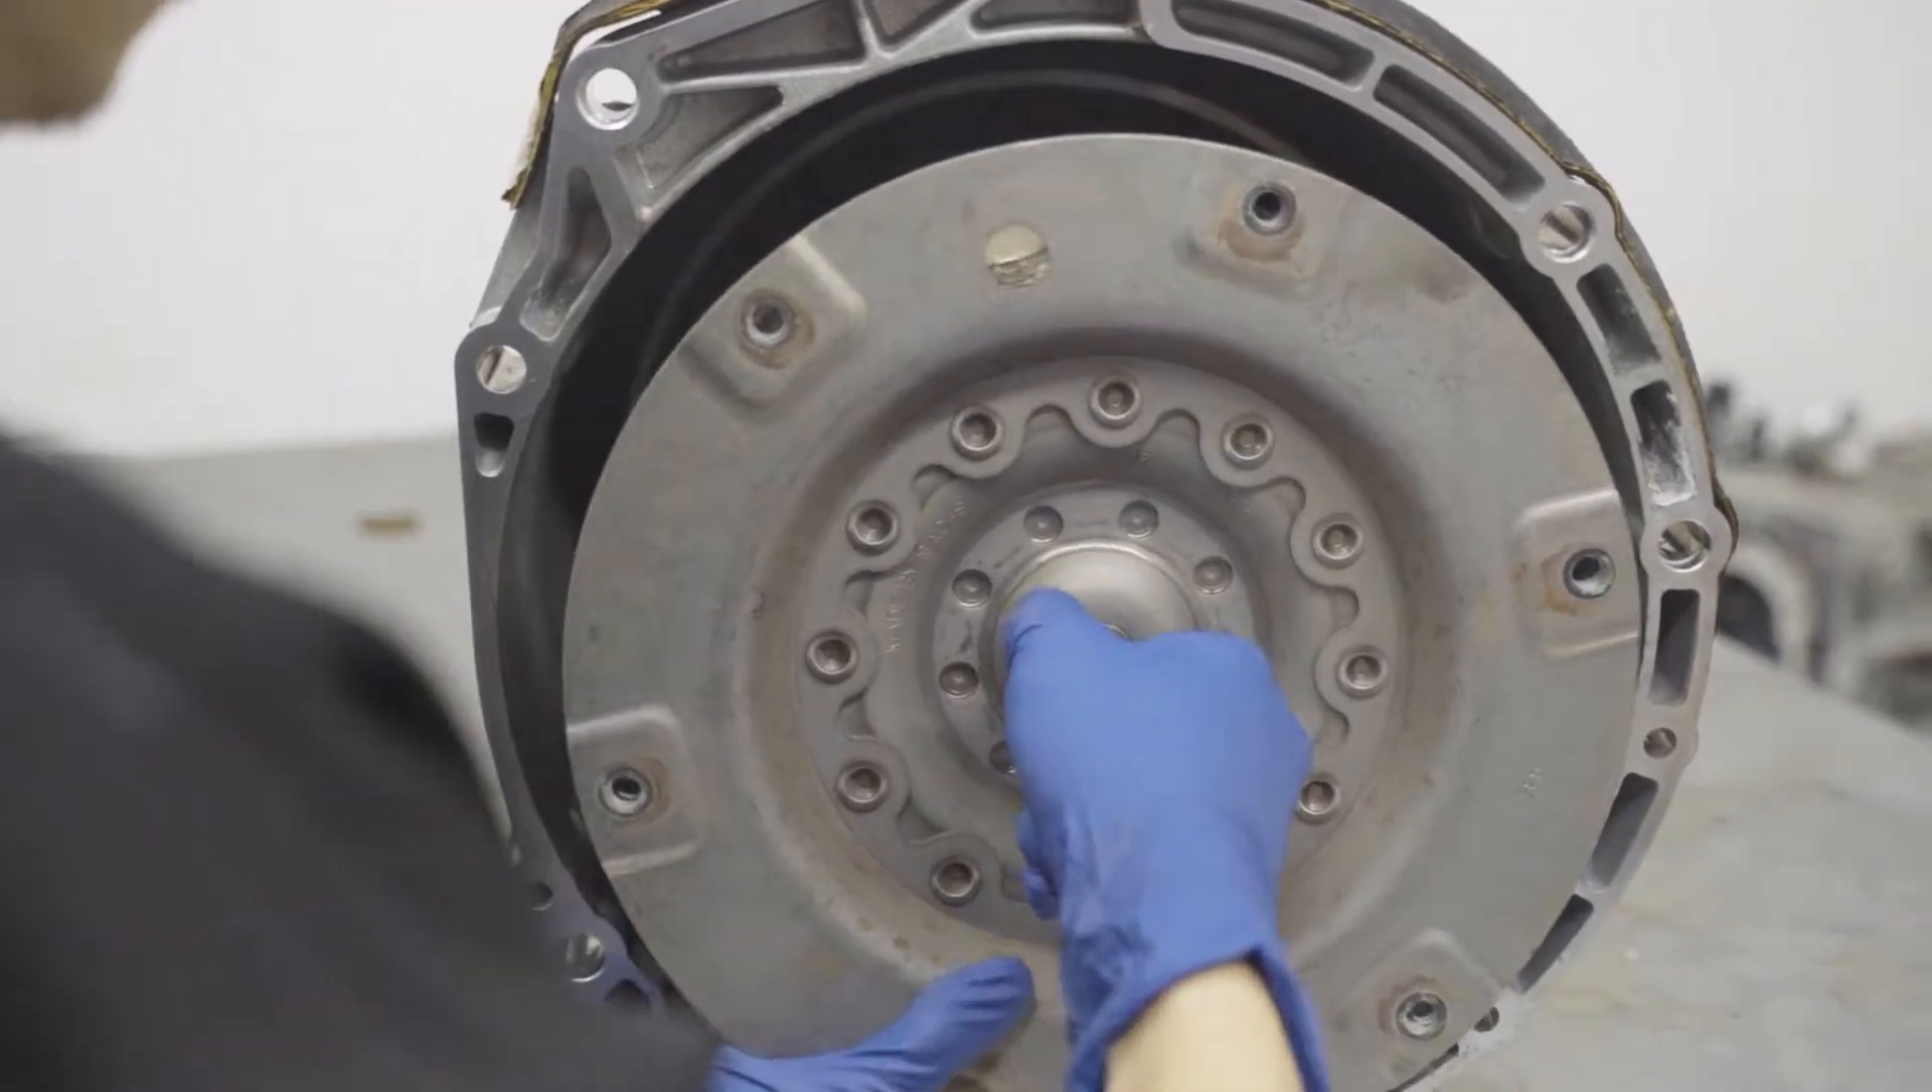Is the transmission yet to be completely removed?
No.